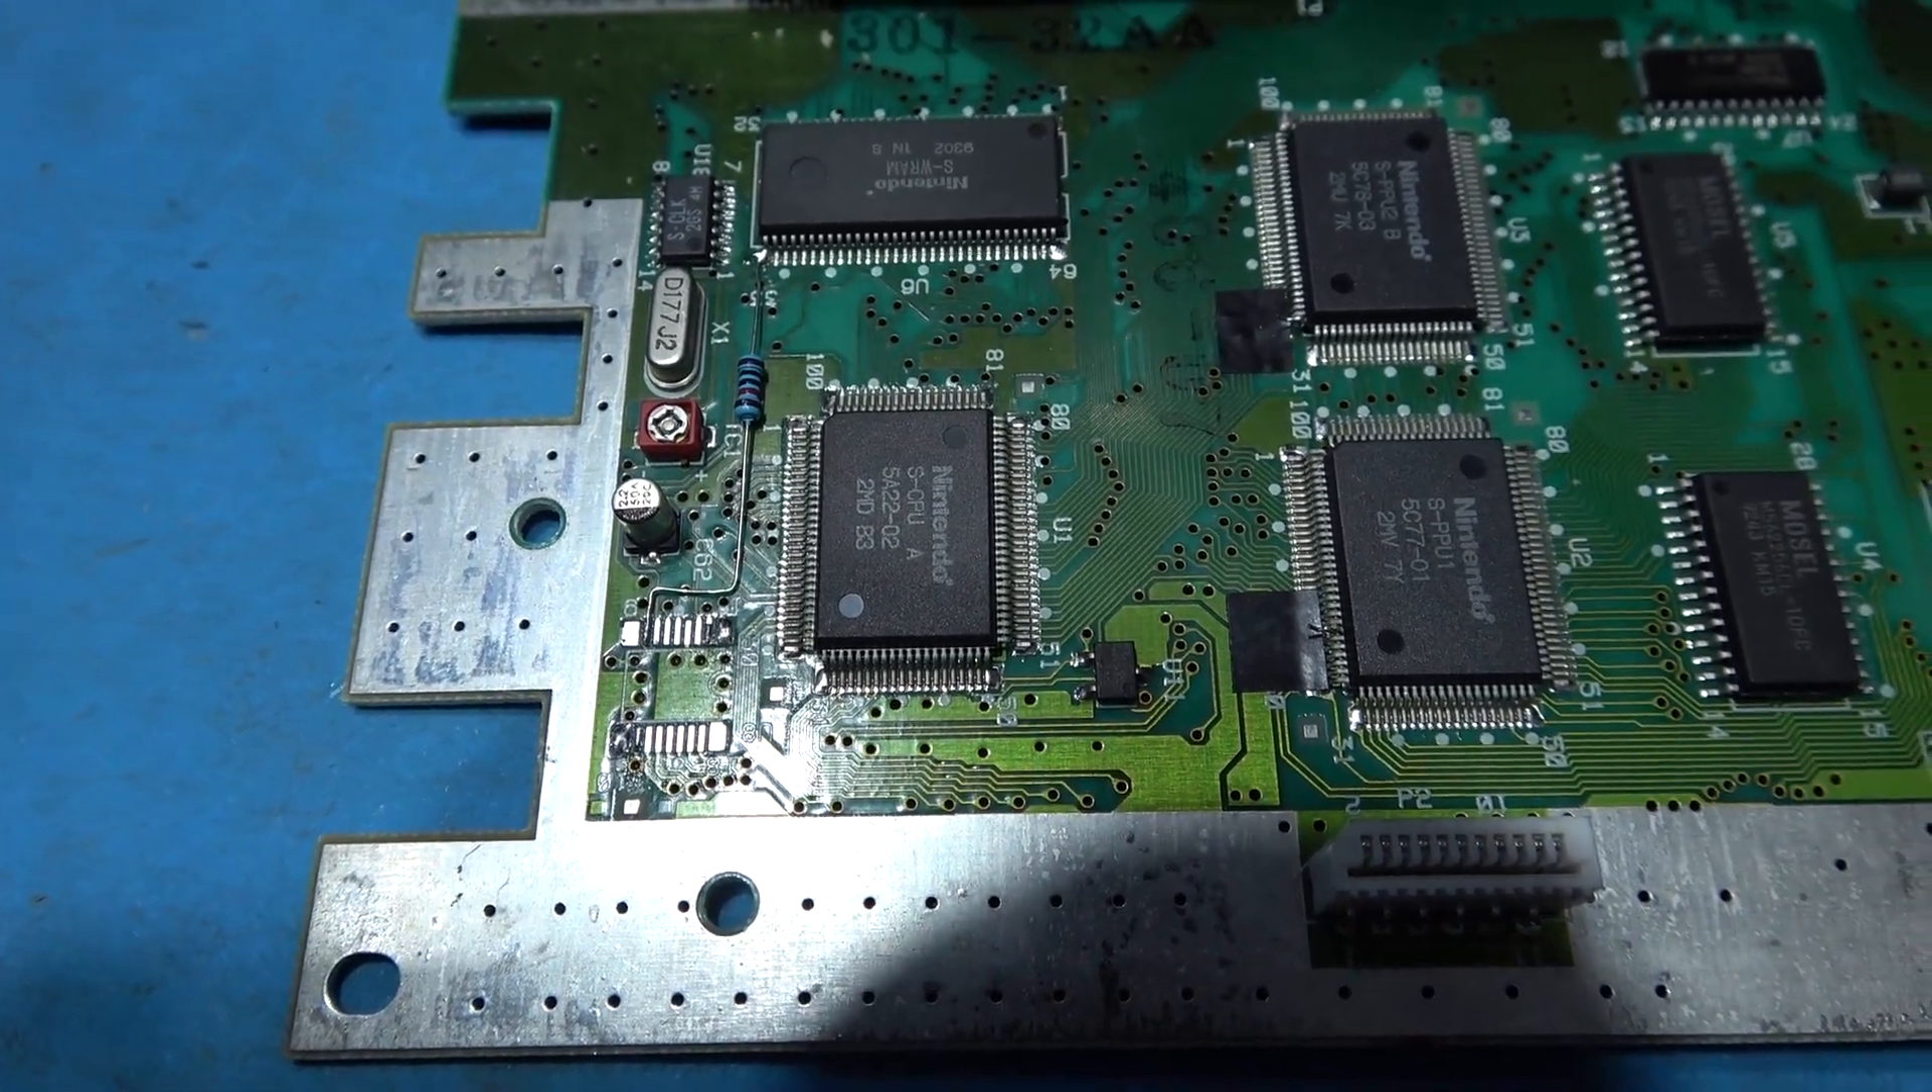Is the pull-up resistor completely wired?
Yes.